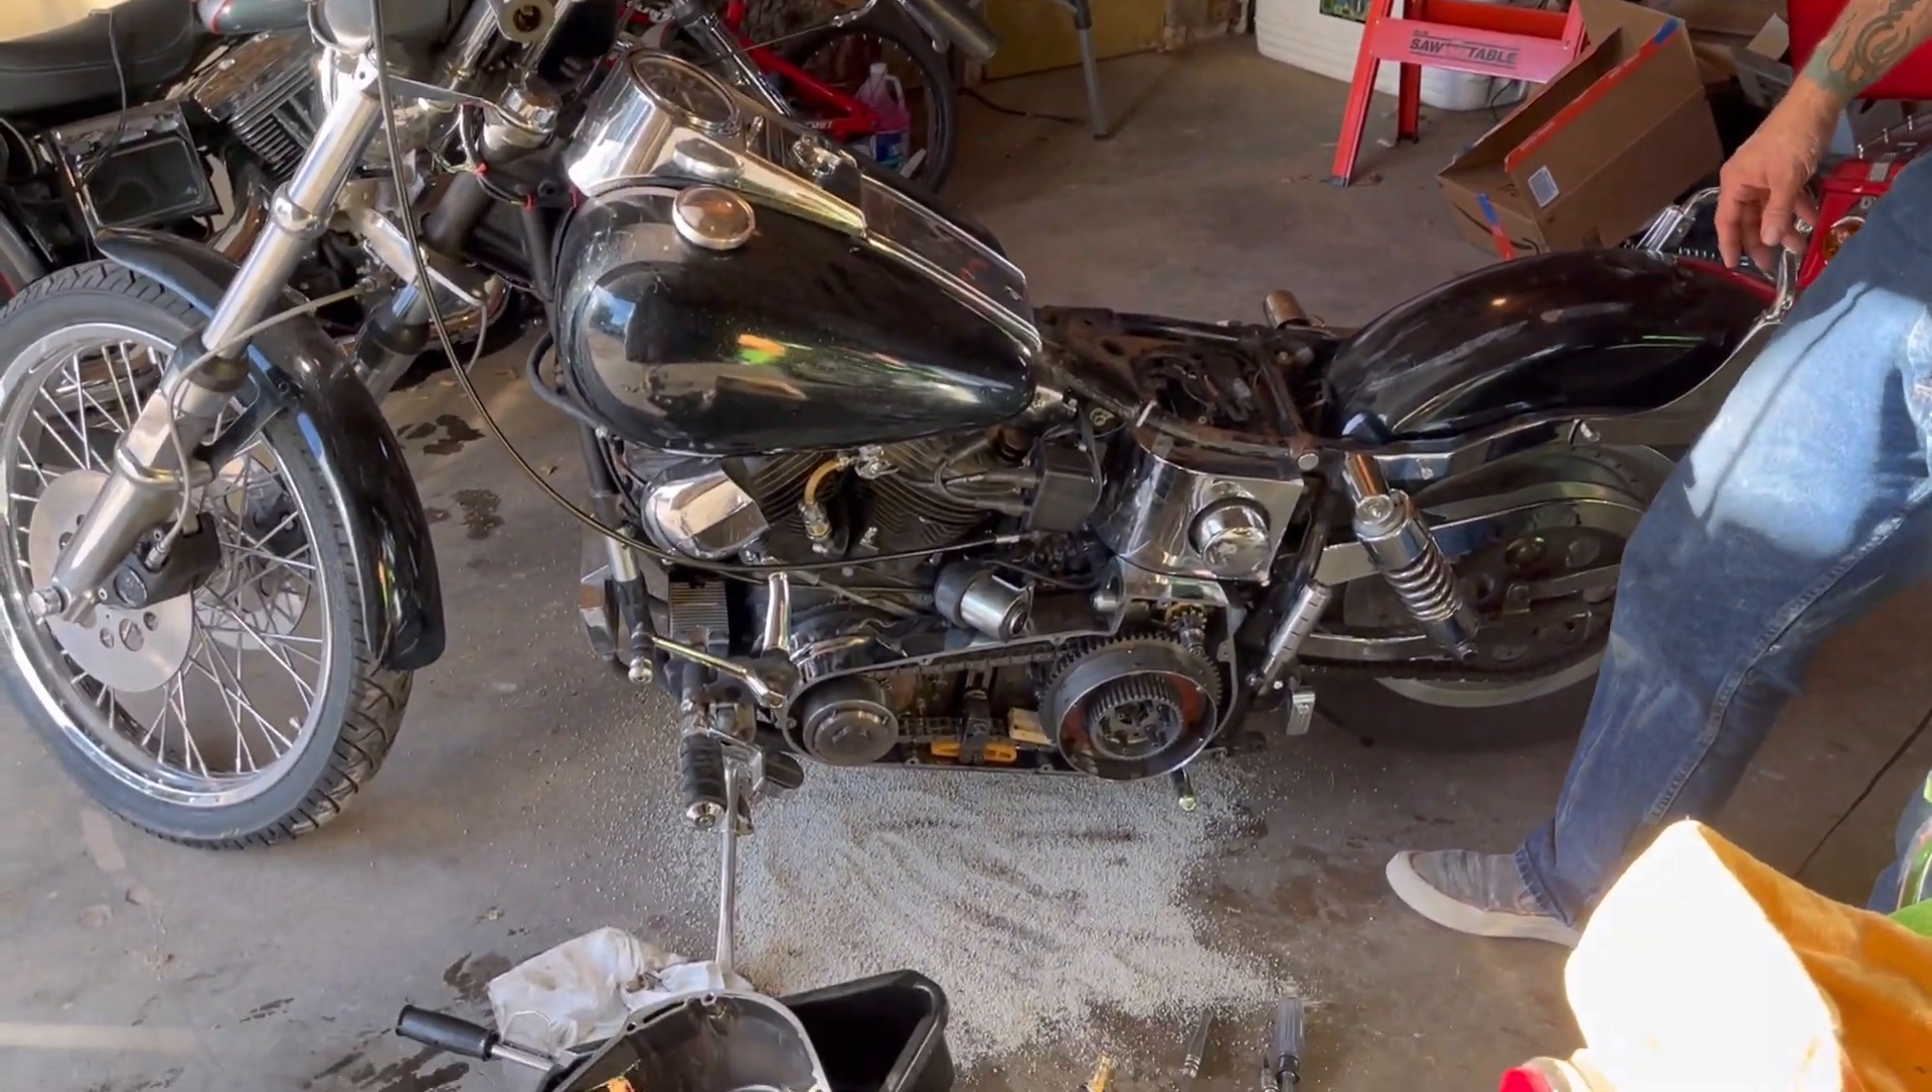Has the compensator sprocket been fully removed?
No.